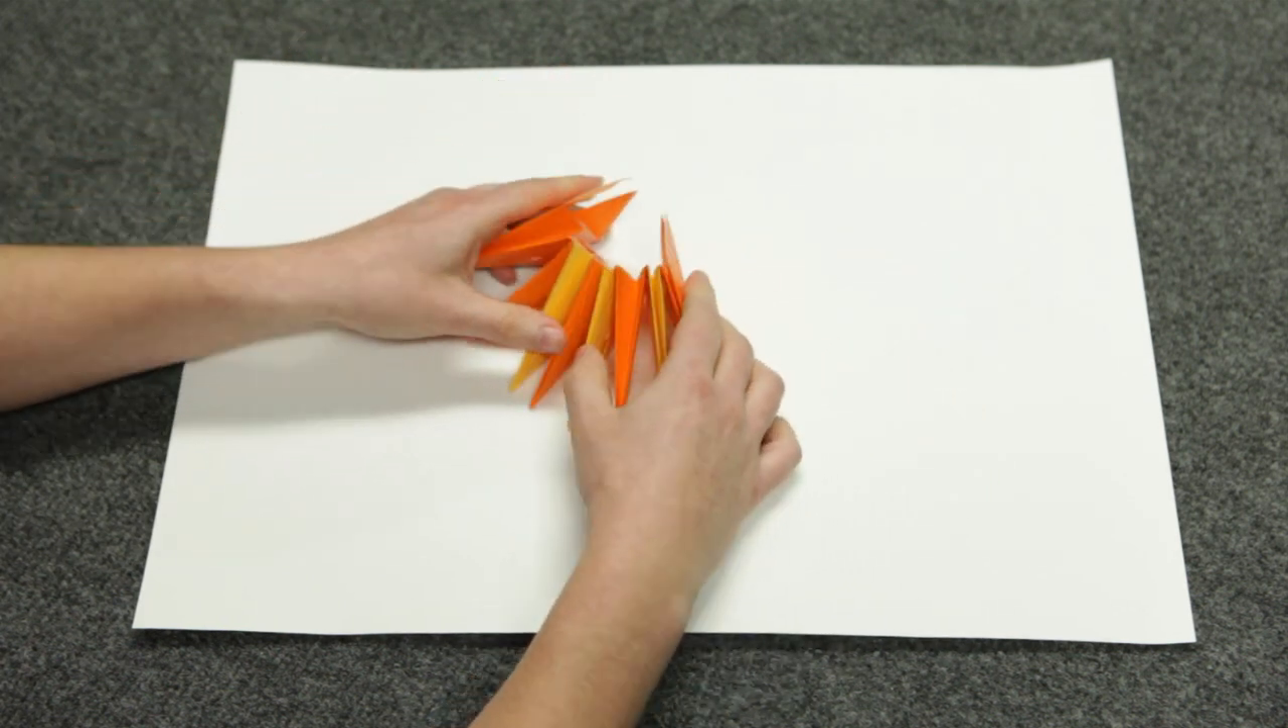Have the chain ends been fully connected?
No.